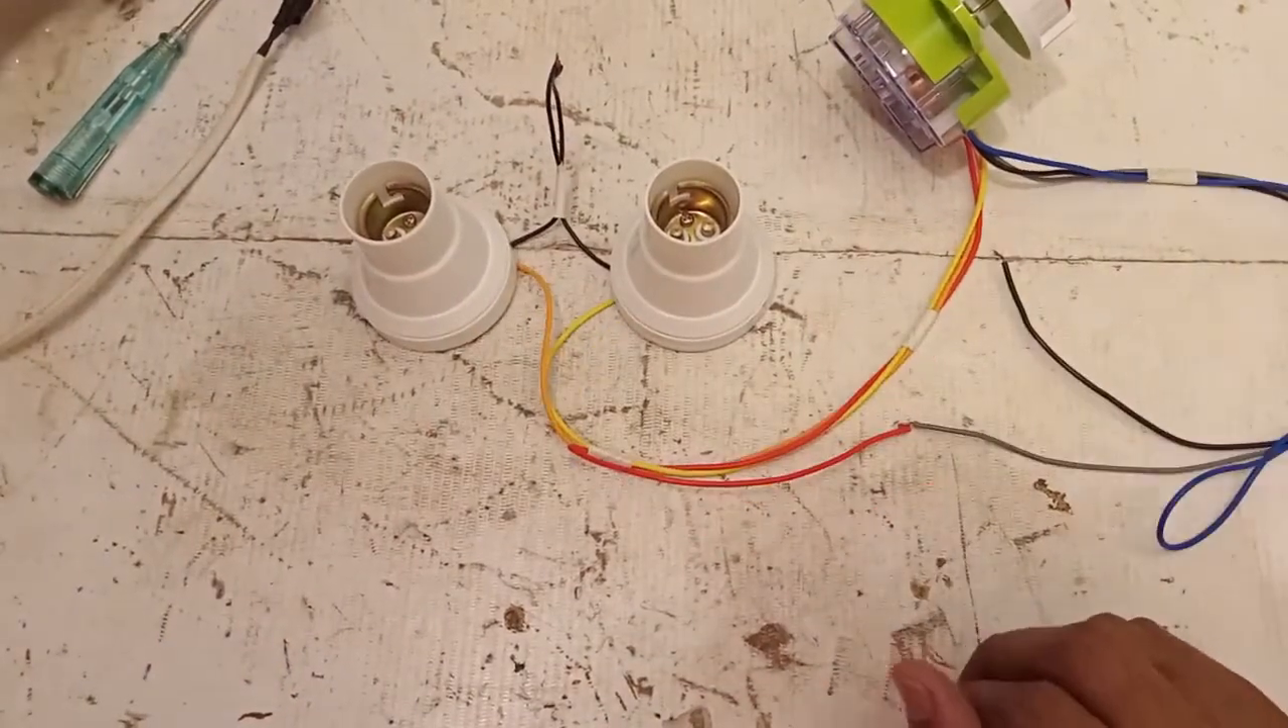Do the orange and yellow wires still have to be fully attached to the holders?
No.